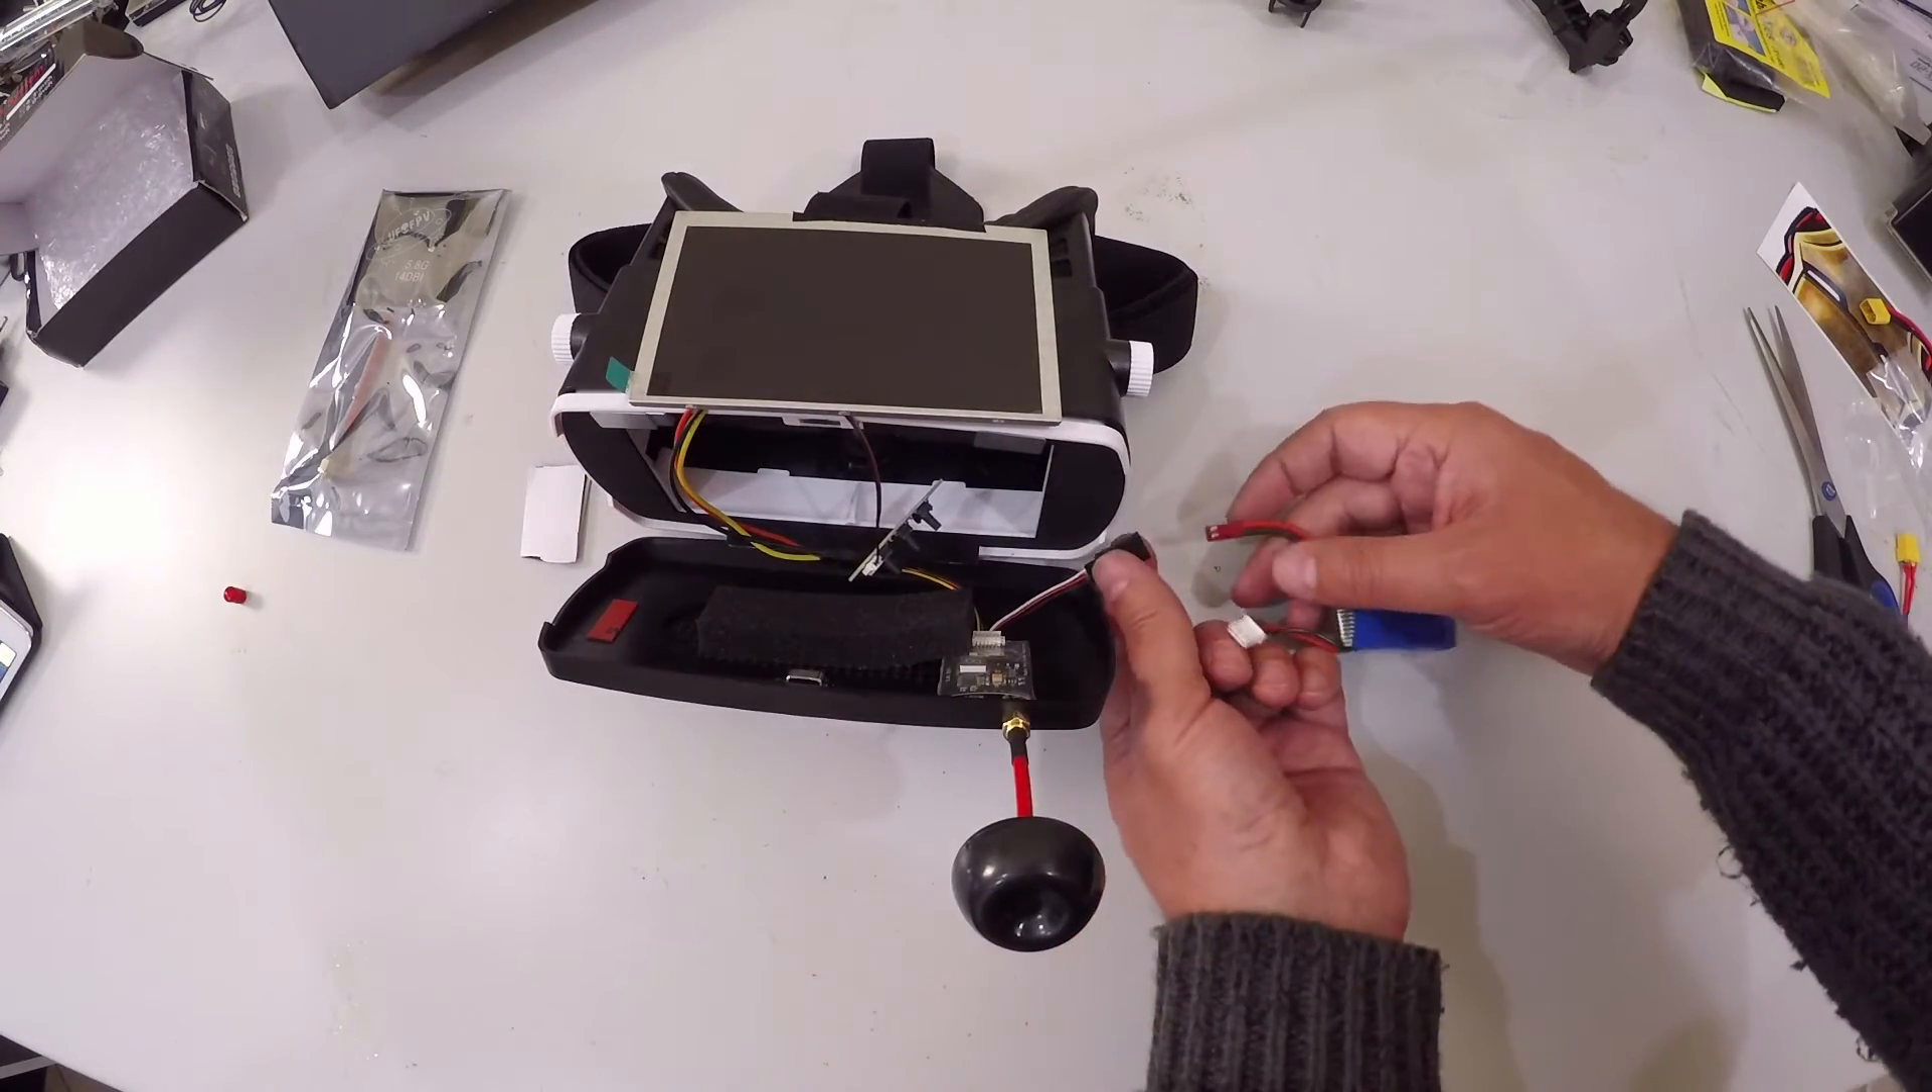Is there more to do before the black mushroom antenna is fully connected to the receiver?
No.